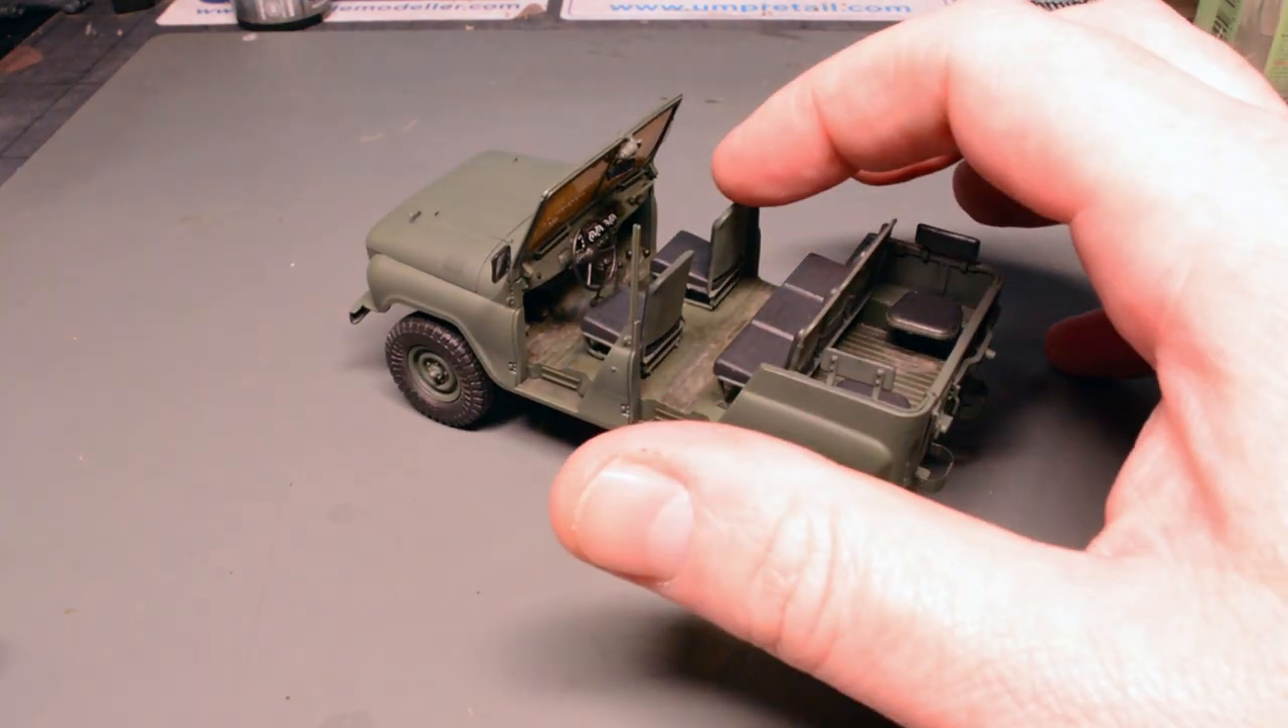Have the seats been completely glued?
Yes.